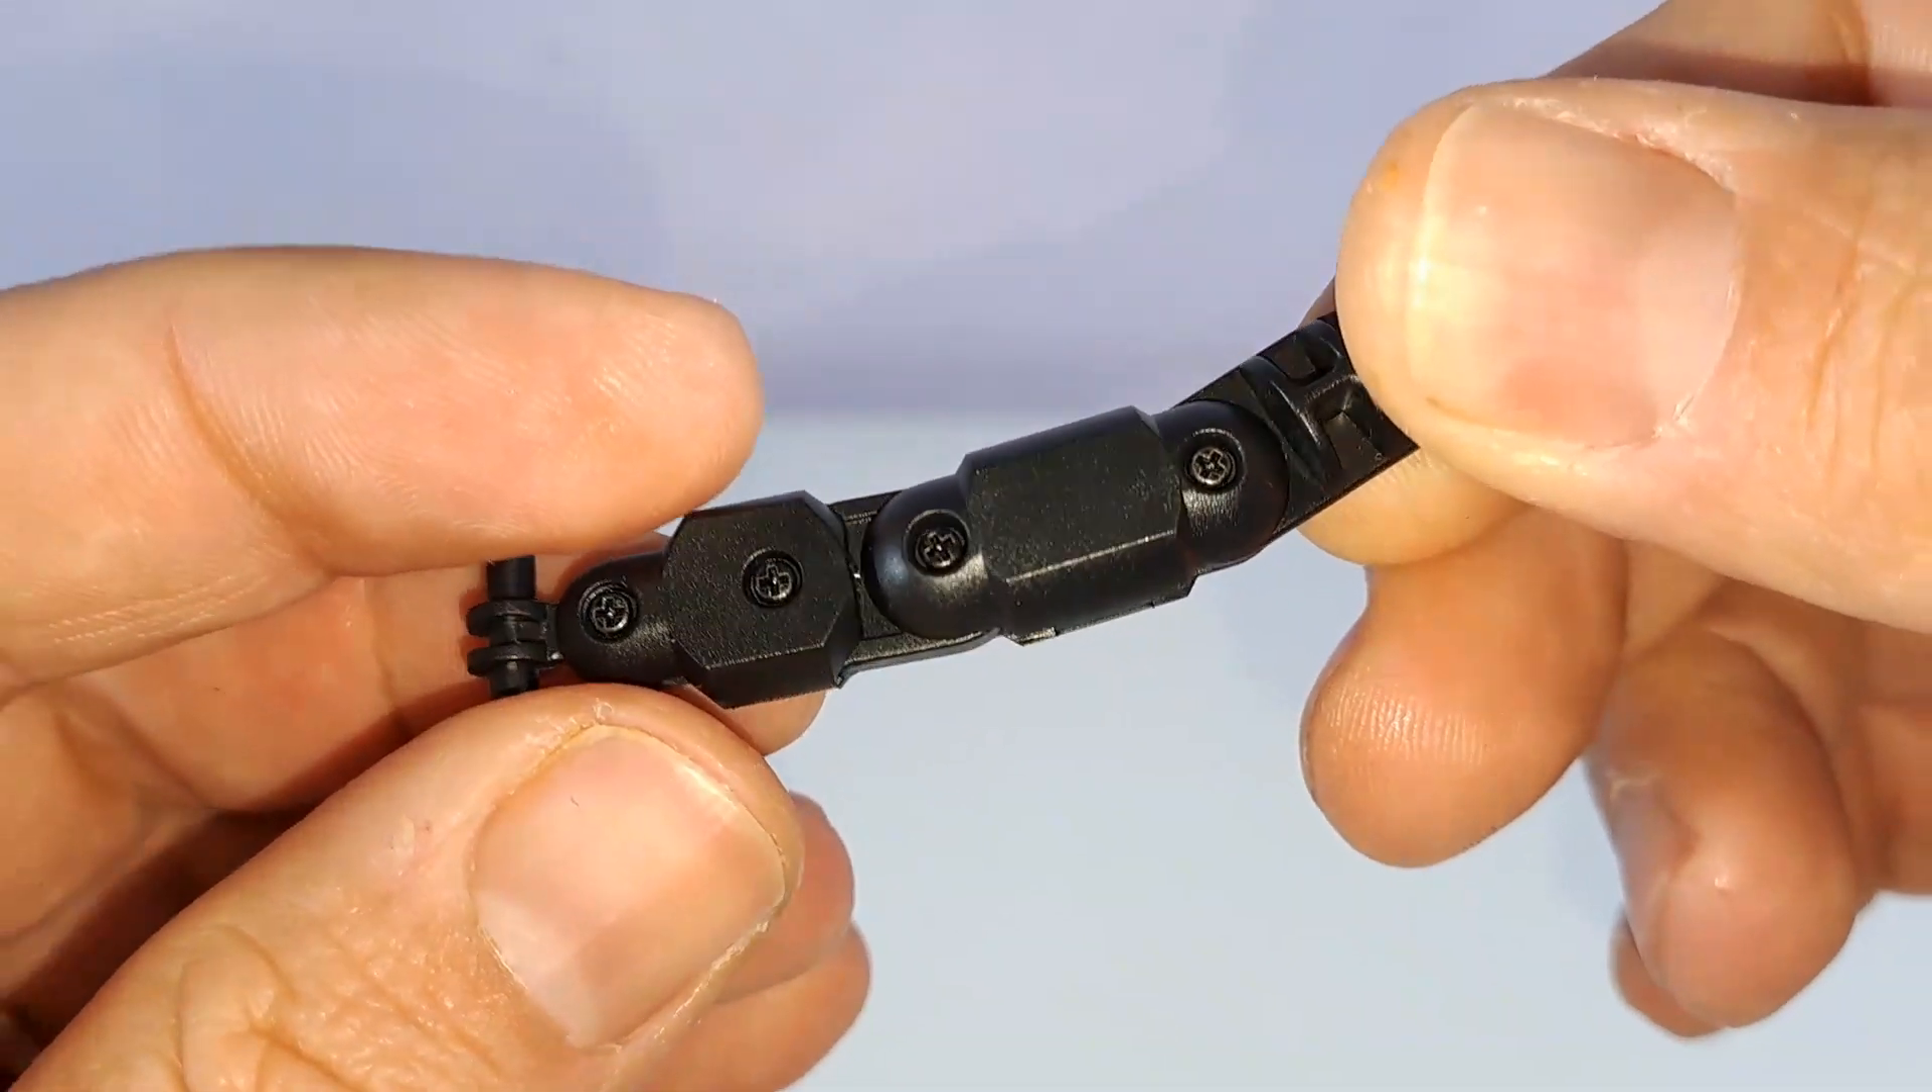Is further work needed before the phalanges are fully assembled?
No.